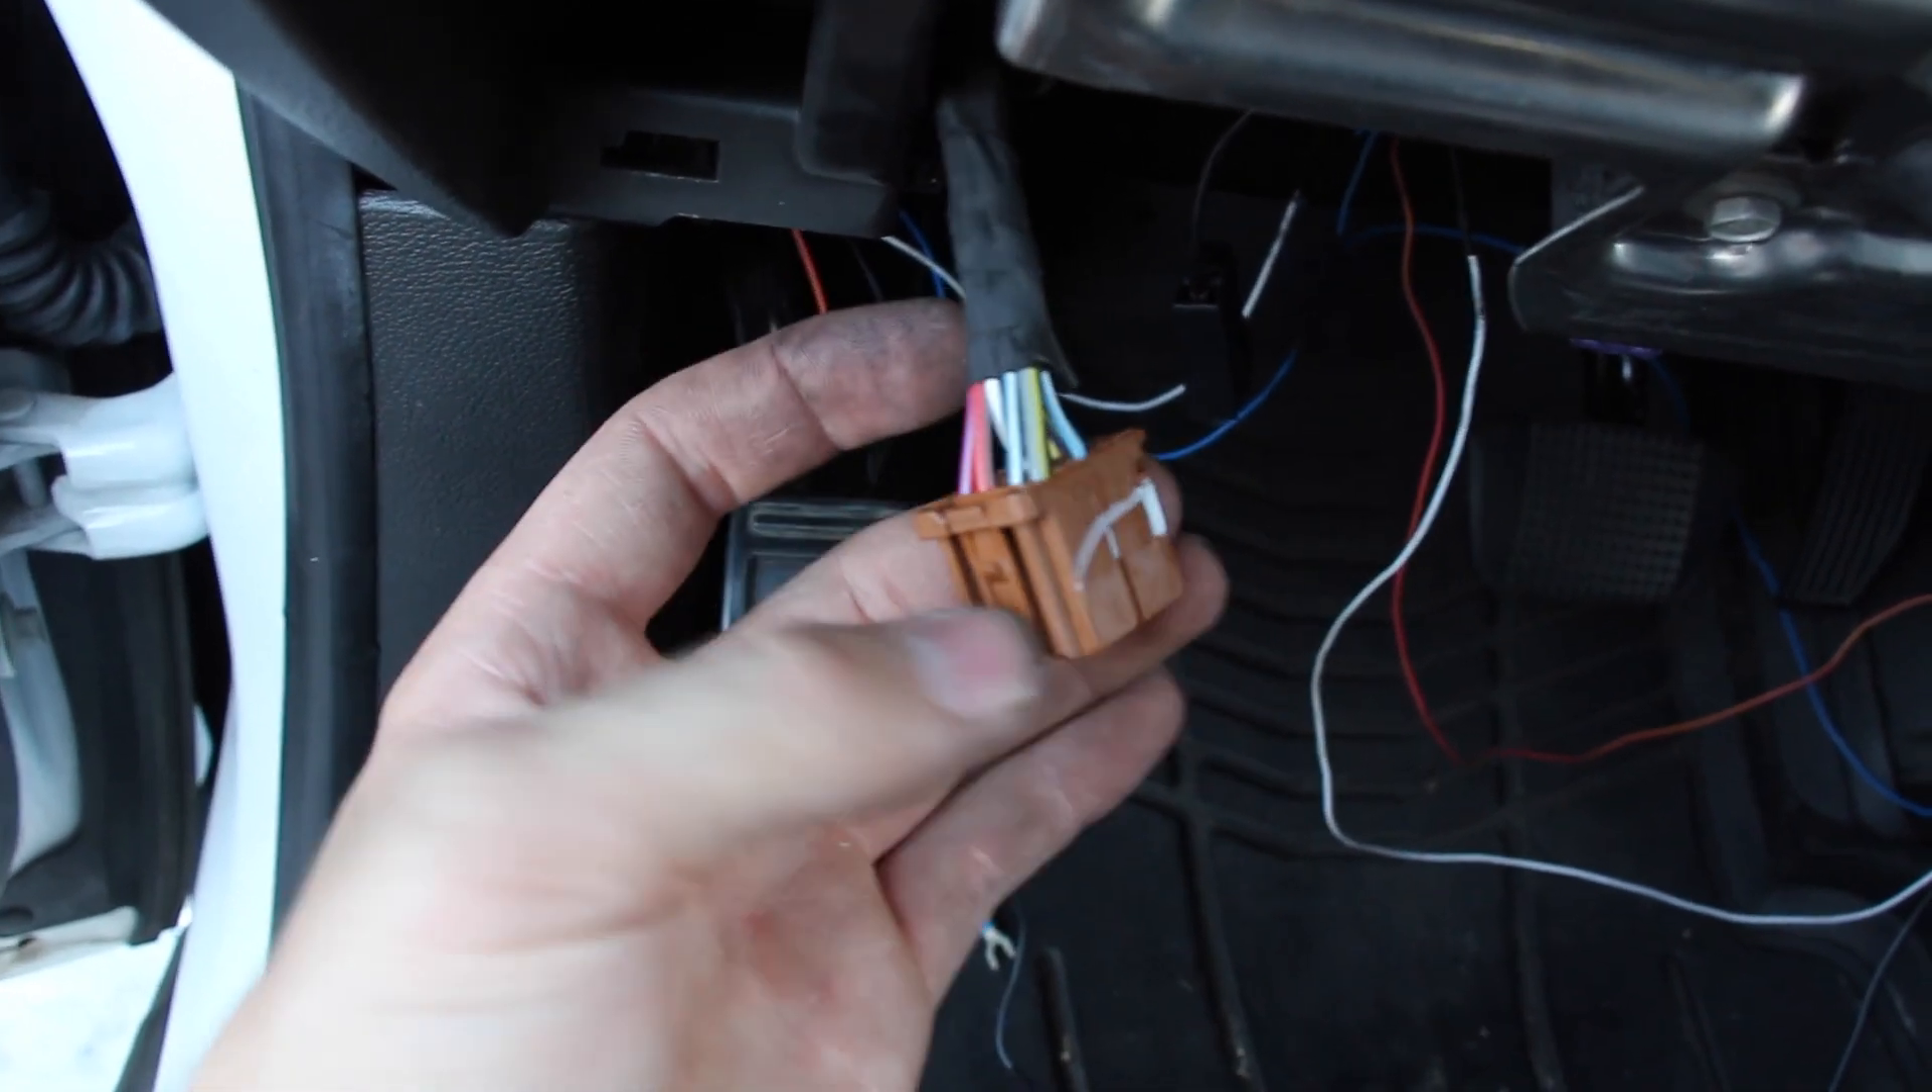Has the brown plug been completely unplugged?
Yes.